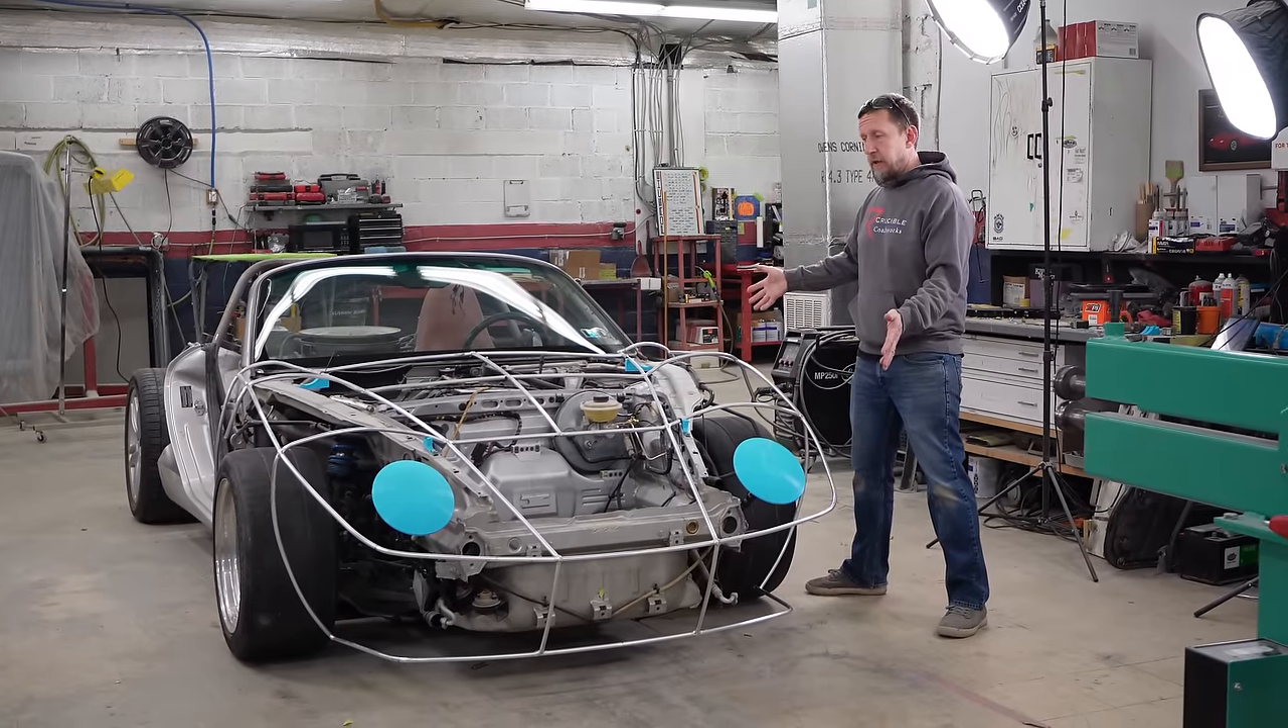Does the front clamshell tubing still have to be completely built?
No.